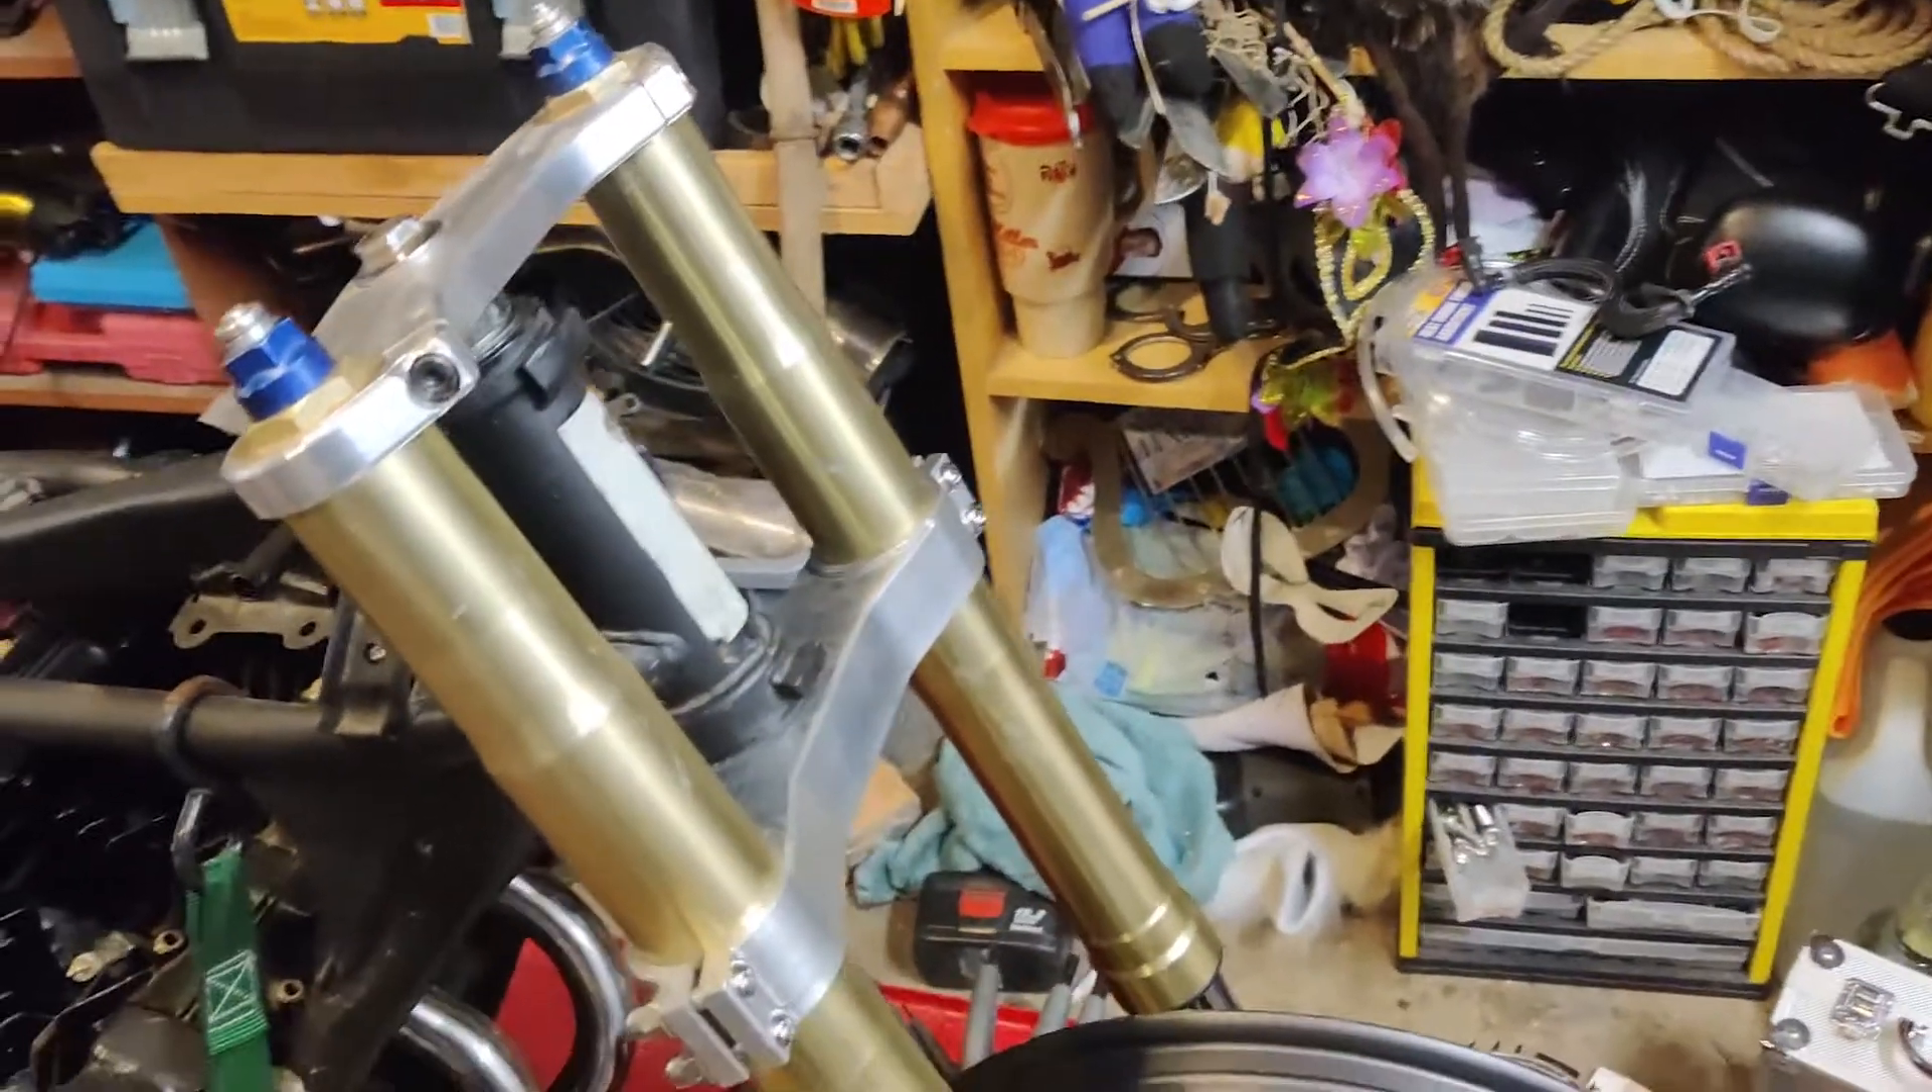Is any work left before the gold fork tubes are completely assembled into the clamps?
No.